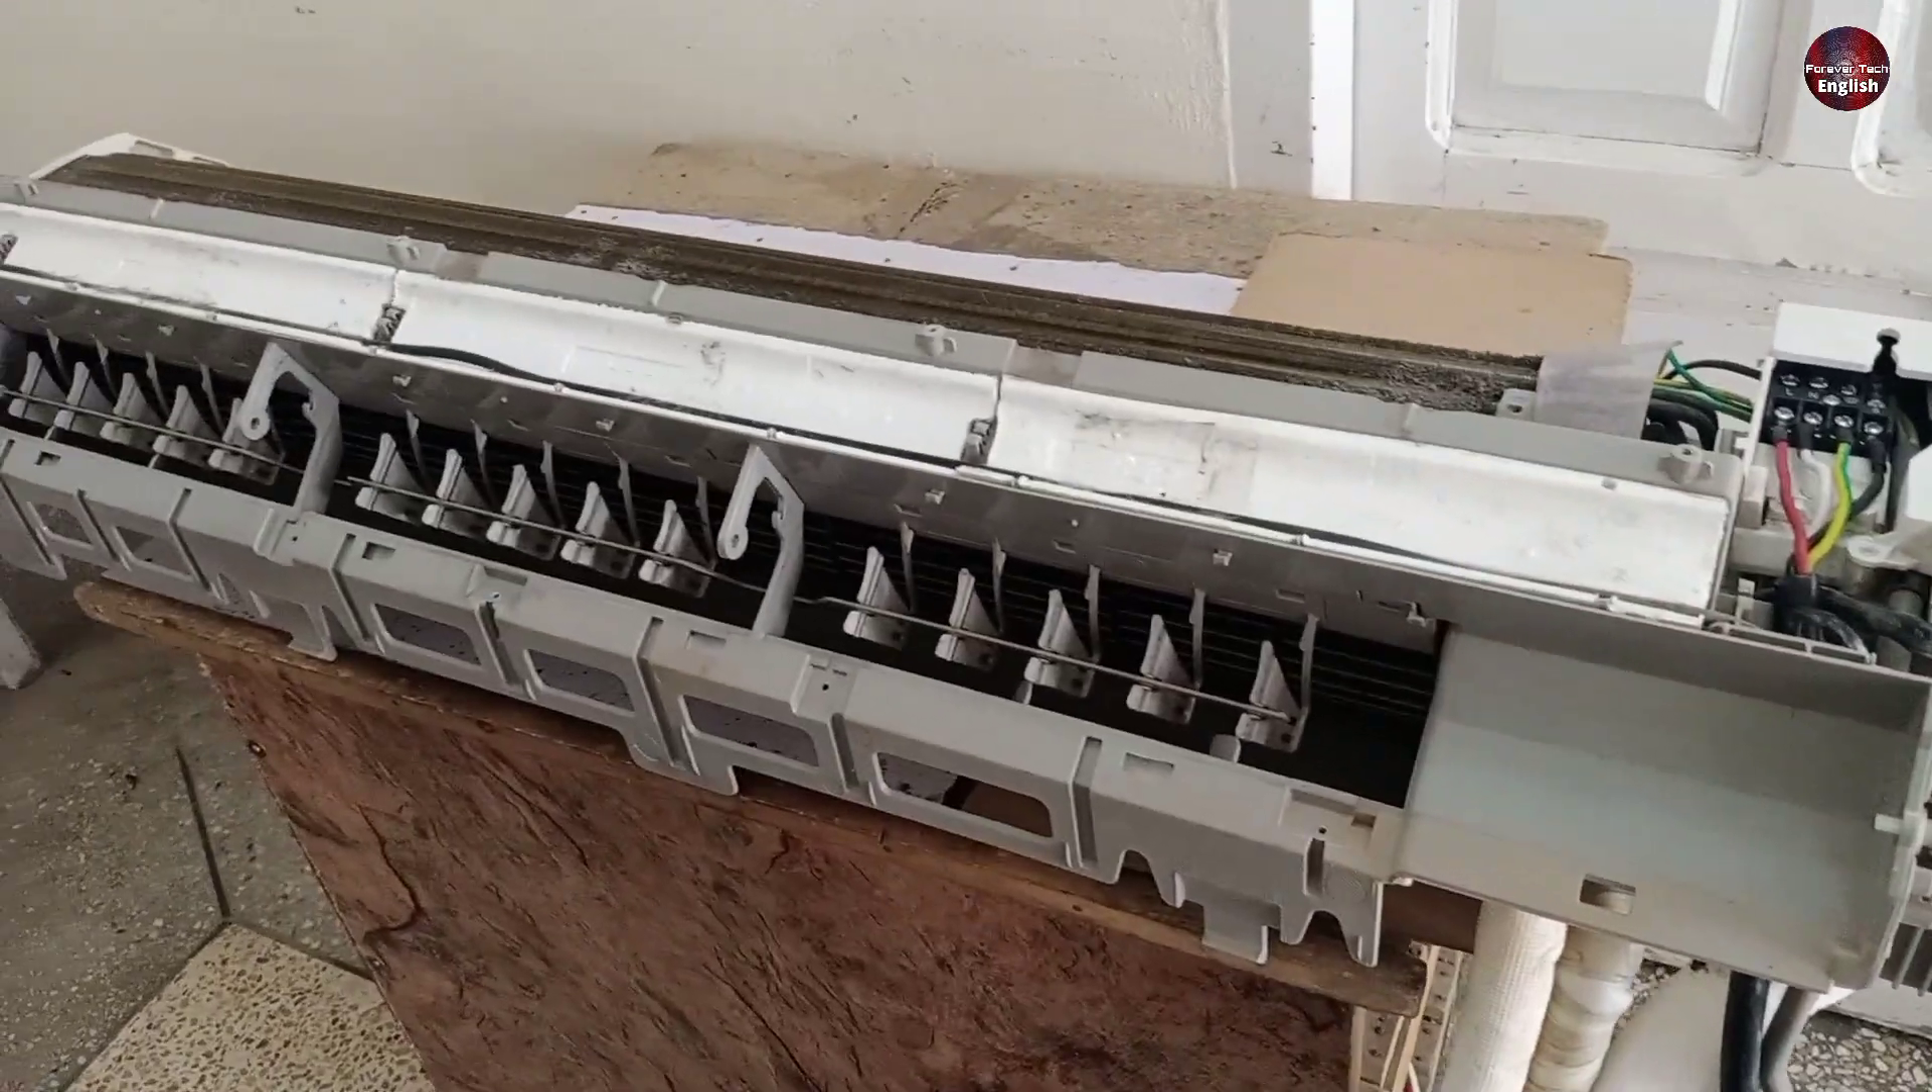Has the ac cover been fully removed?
Yes.